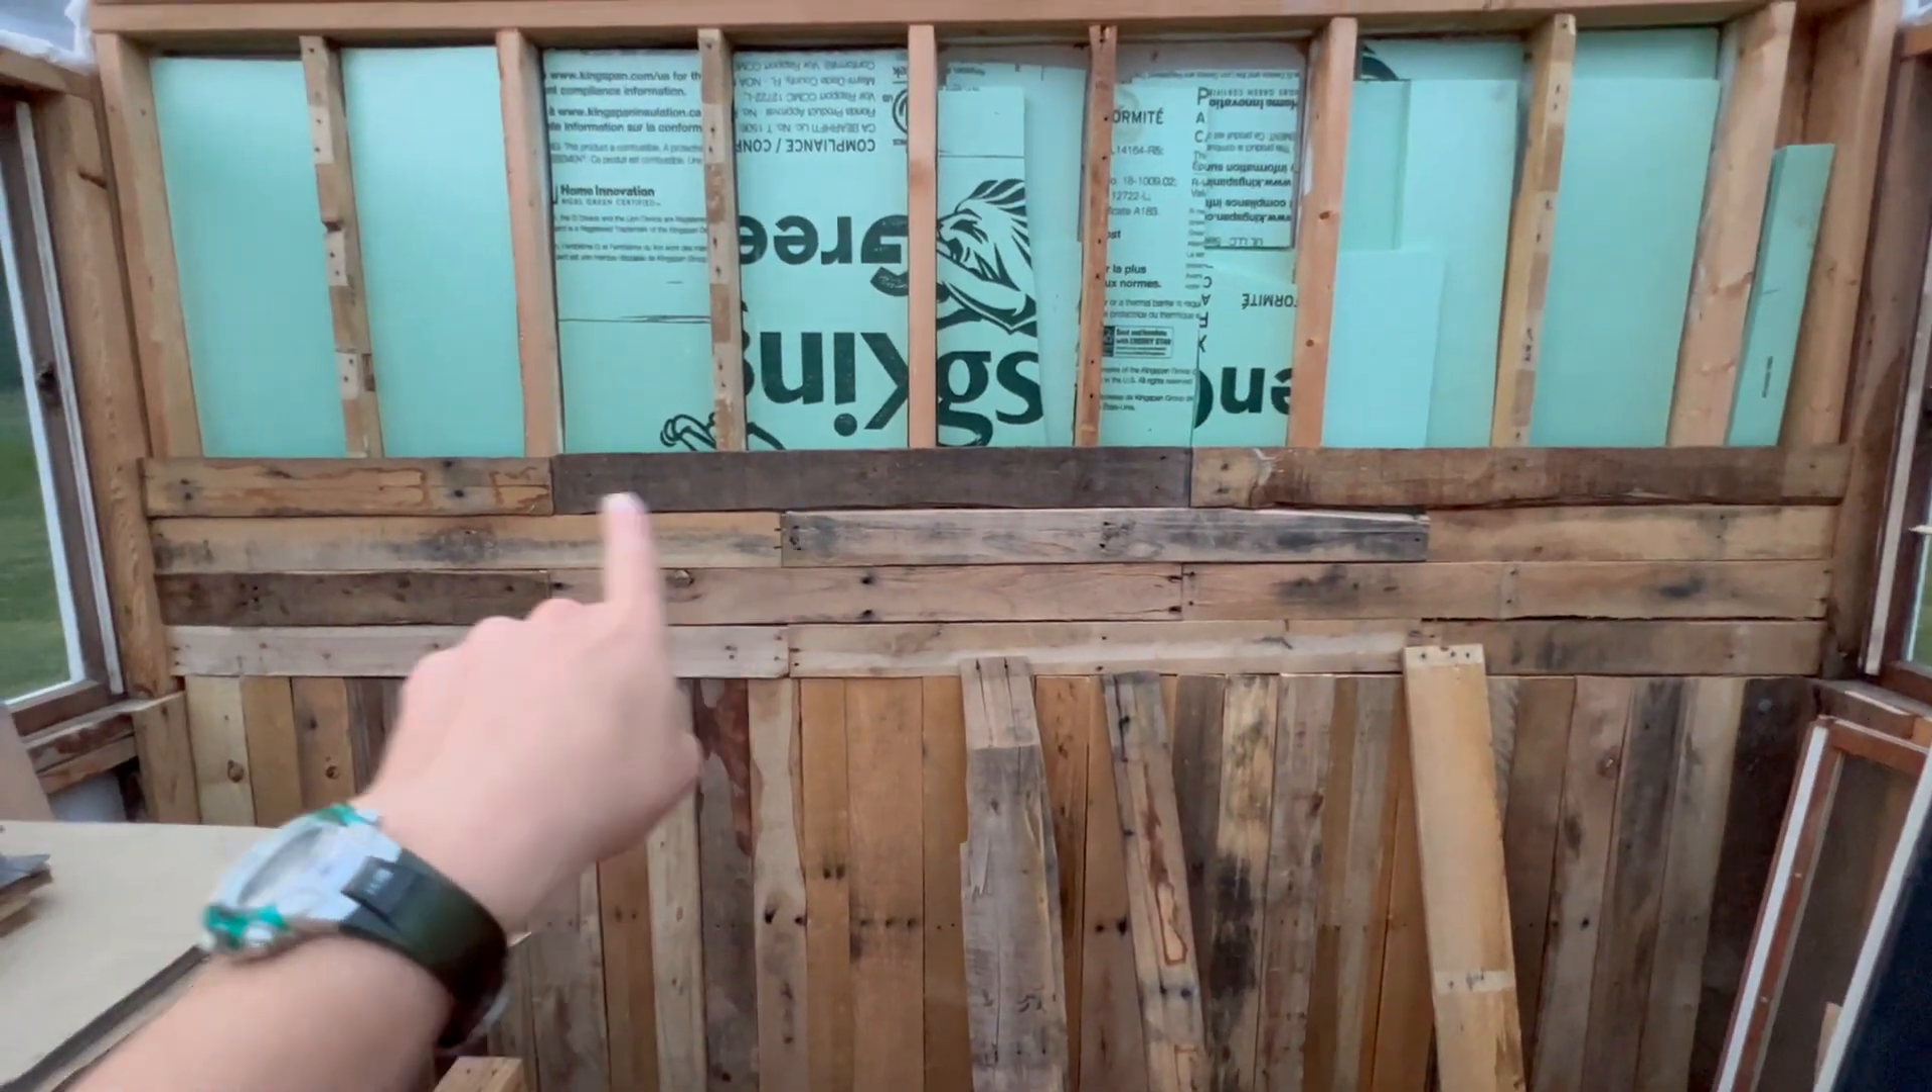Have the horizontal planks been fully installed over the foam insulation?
No.